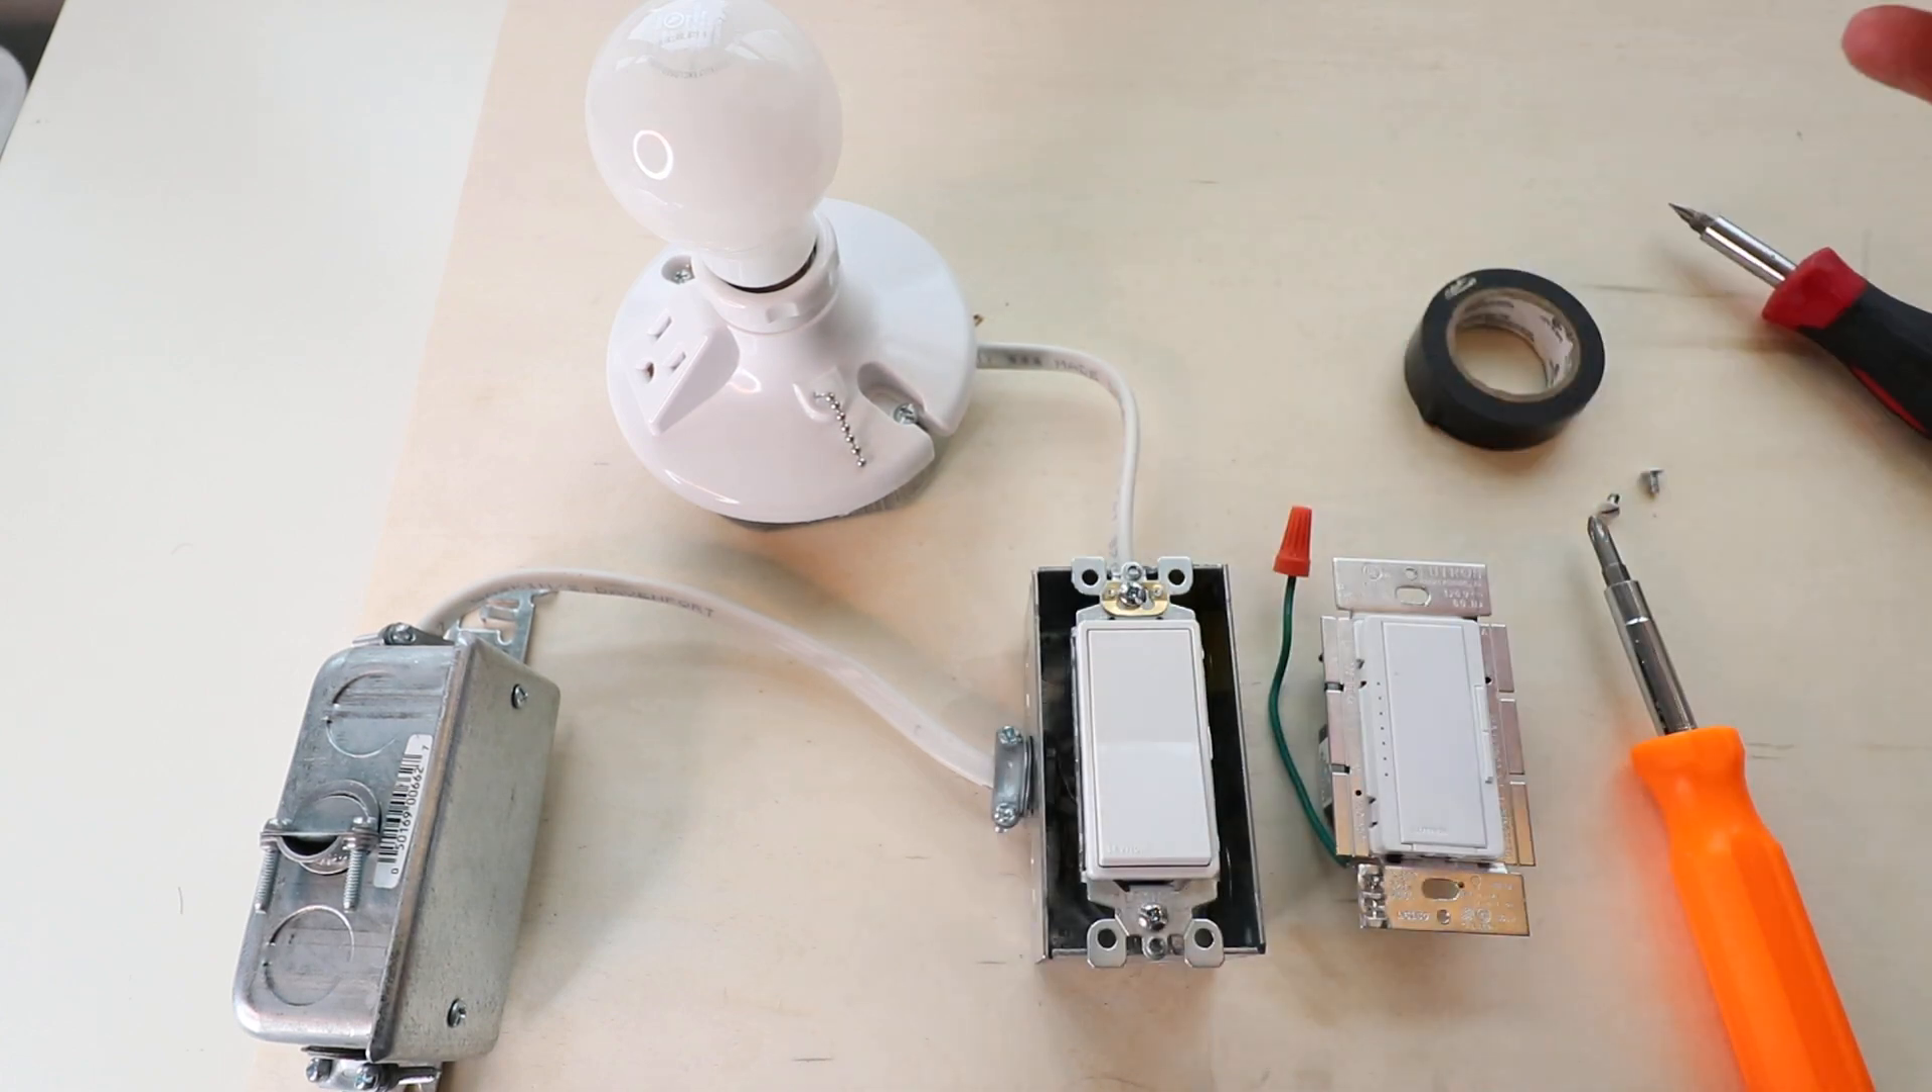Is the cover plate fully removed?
Yes.